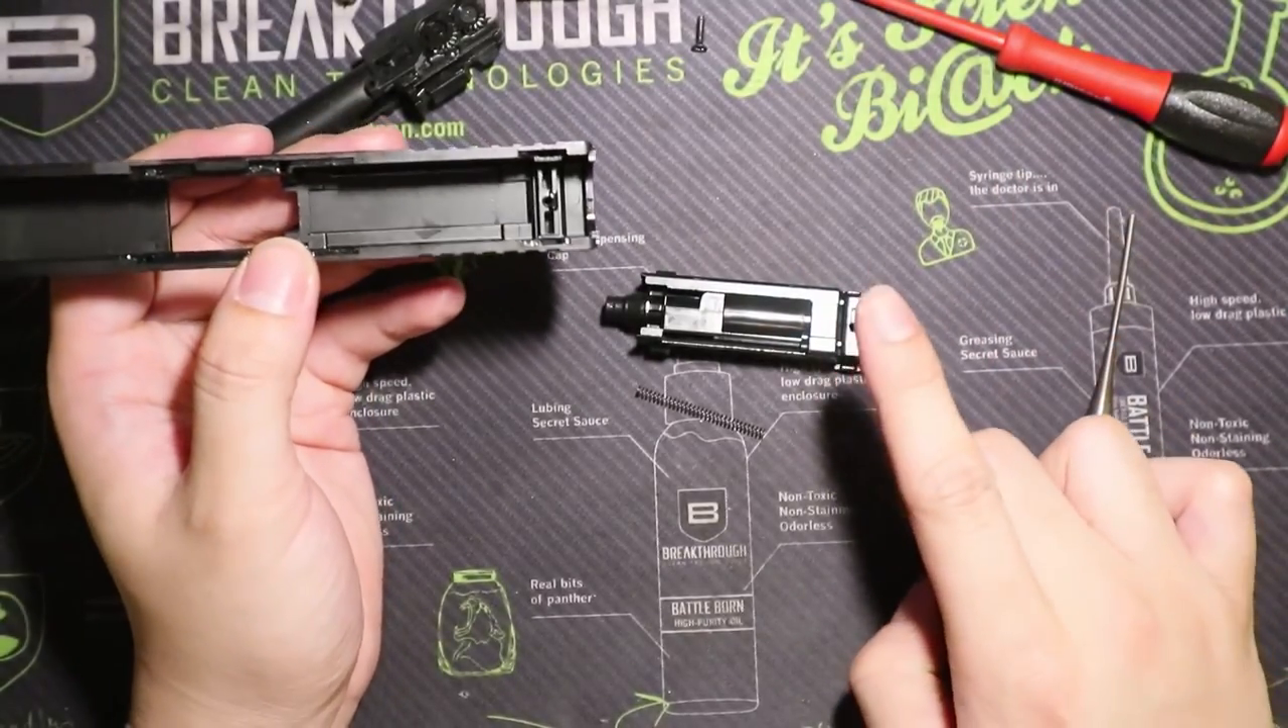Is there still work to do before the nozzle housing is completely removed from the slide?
No.